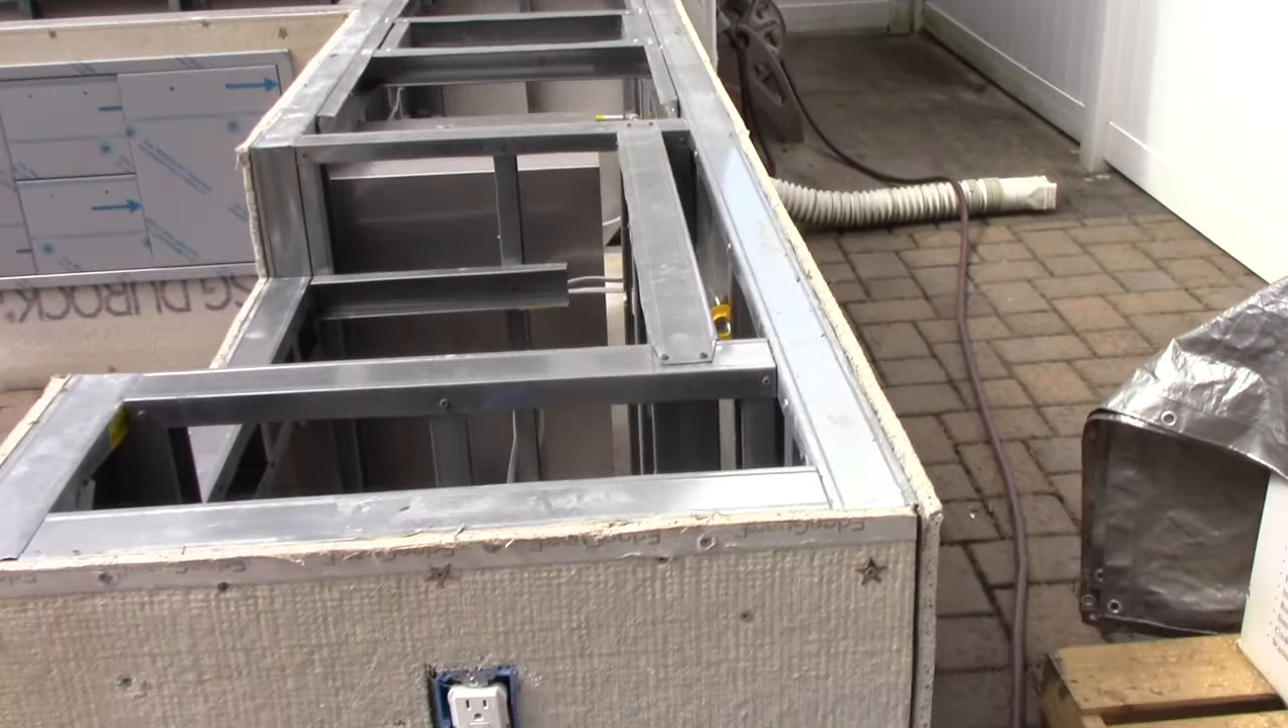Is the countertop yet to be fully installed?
Yes.